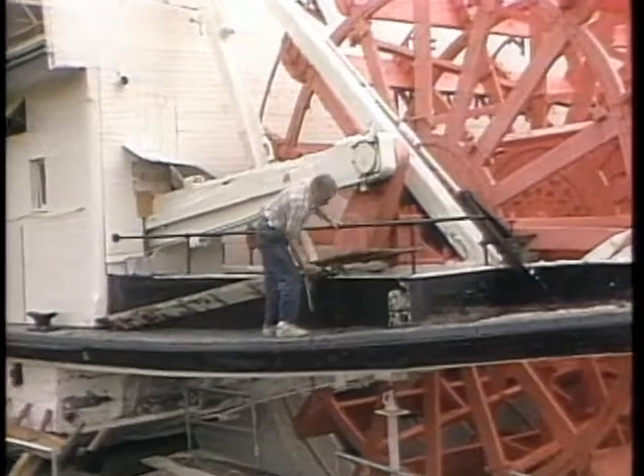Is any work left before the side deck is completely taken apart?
Yes.